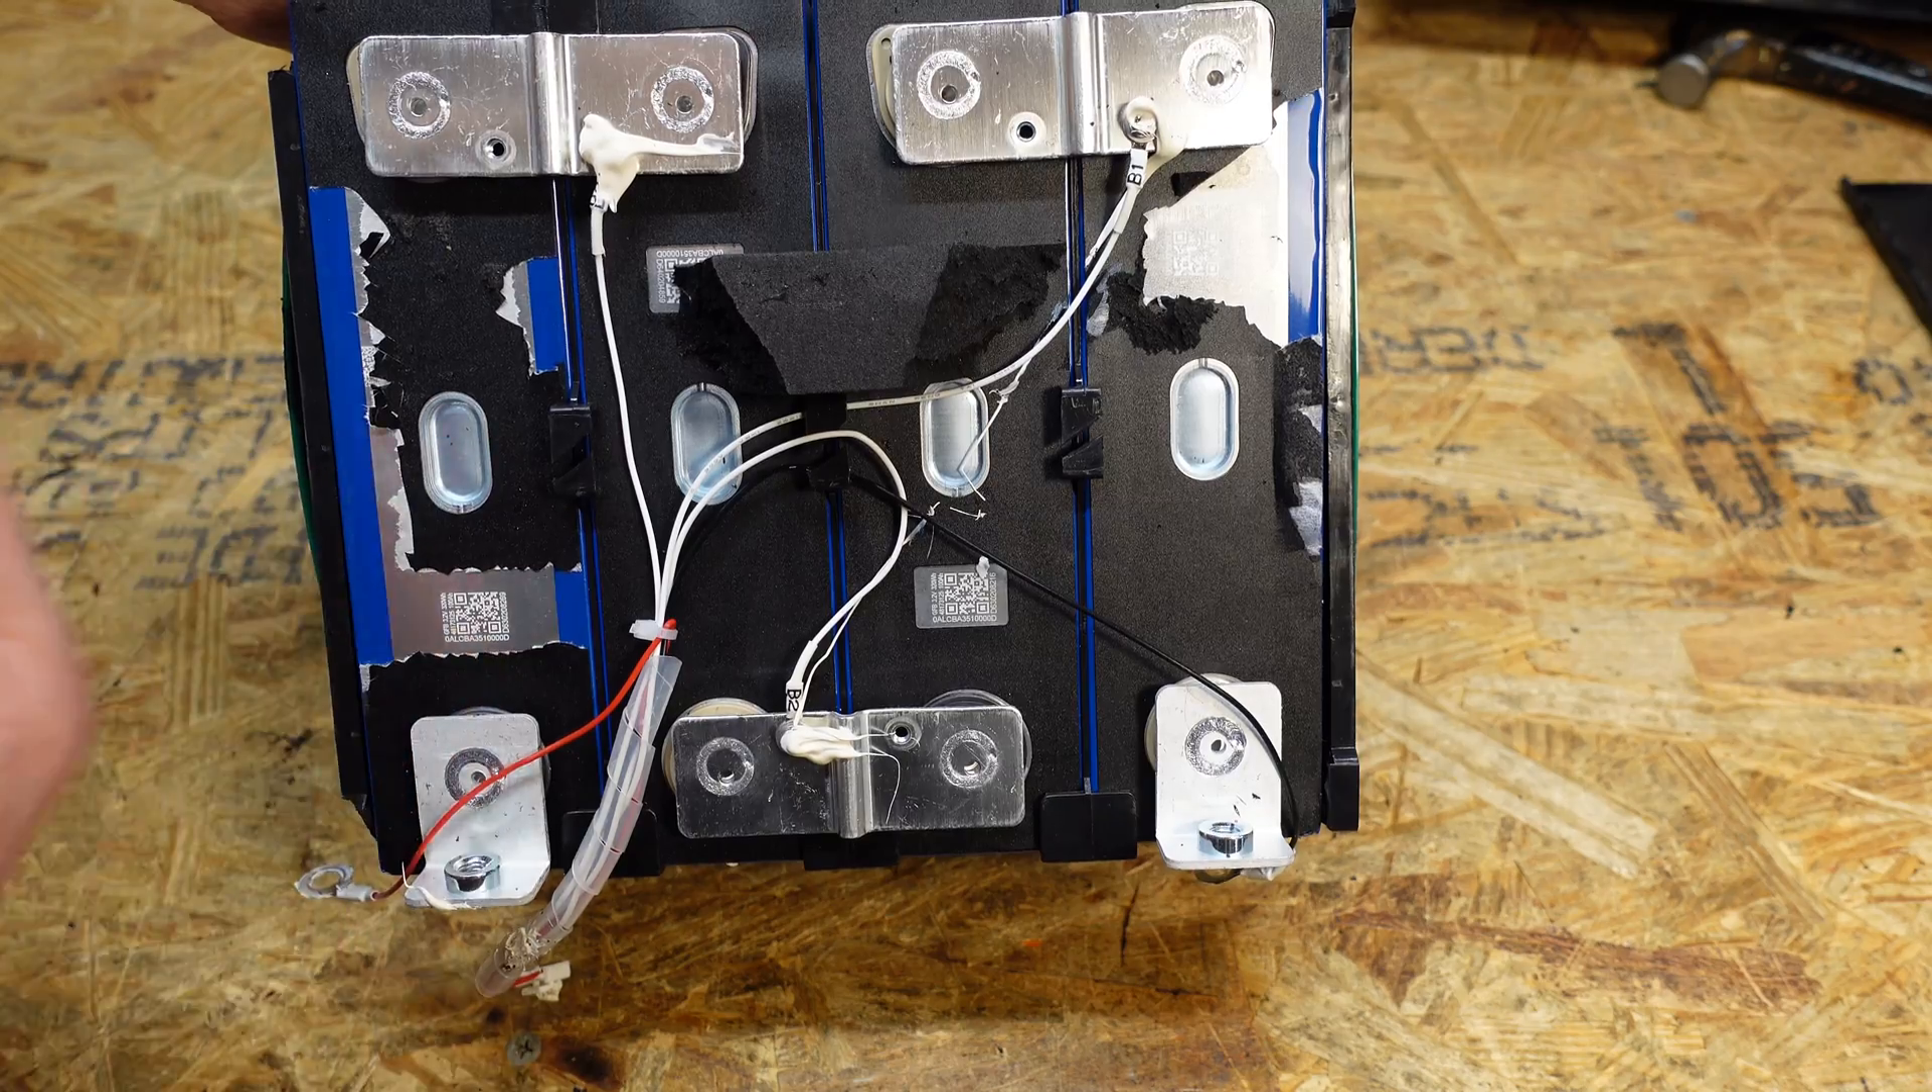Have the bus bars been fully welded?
Yes.